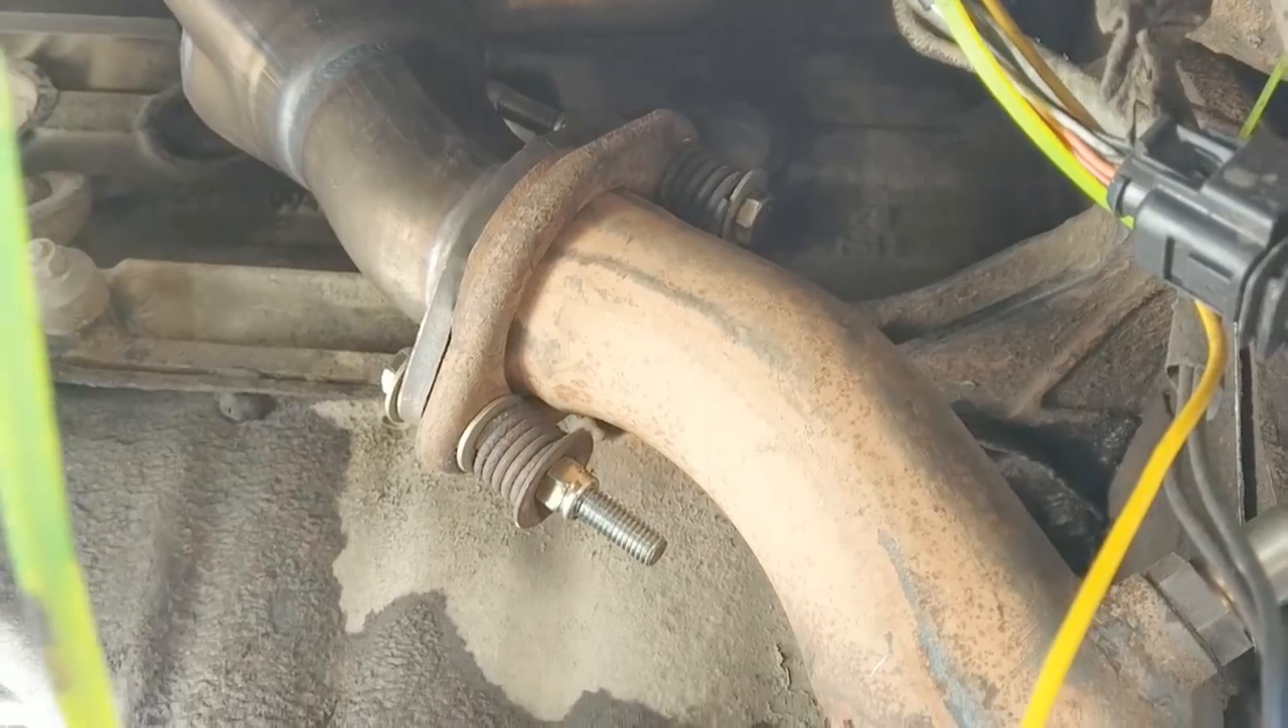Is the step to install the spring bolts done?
Yes.